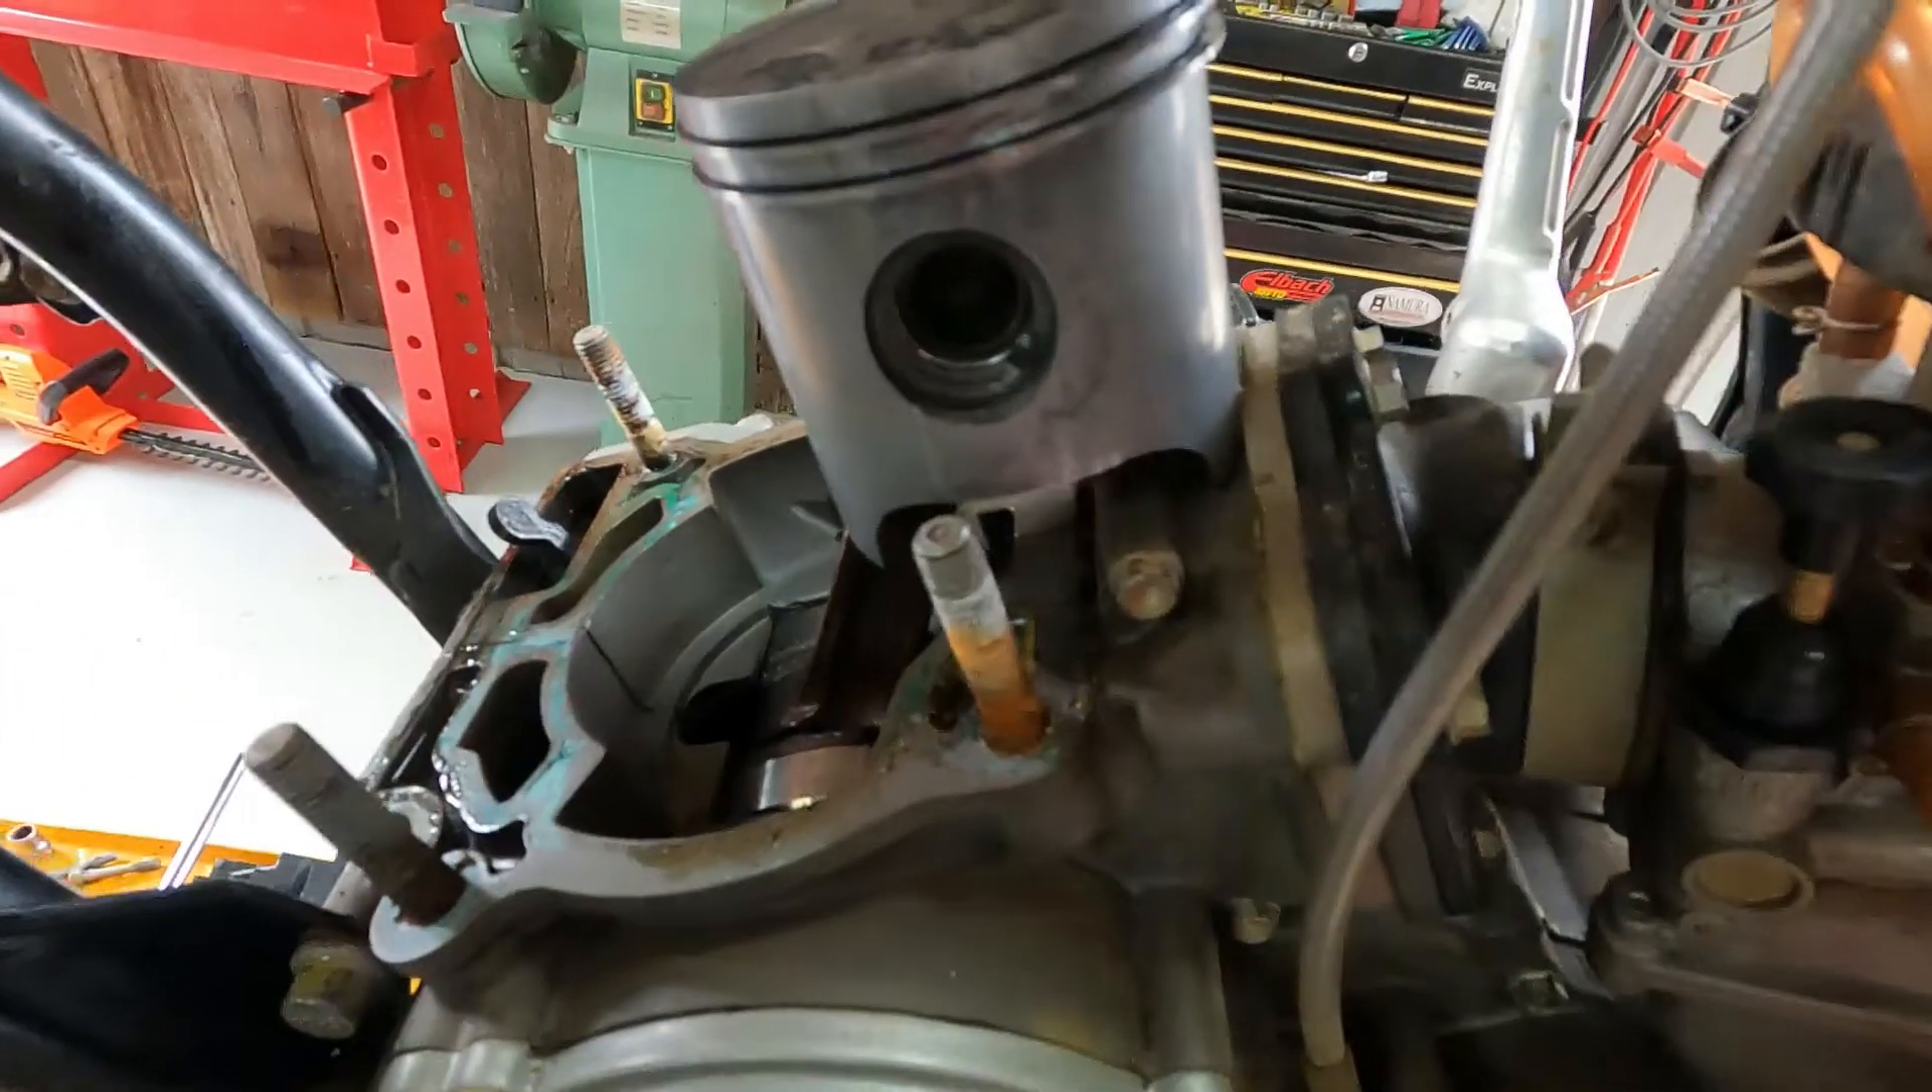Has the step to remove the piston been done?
No.